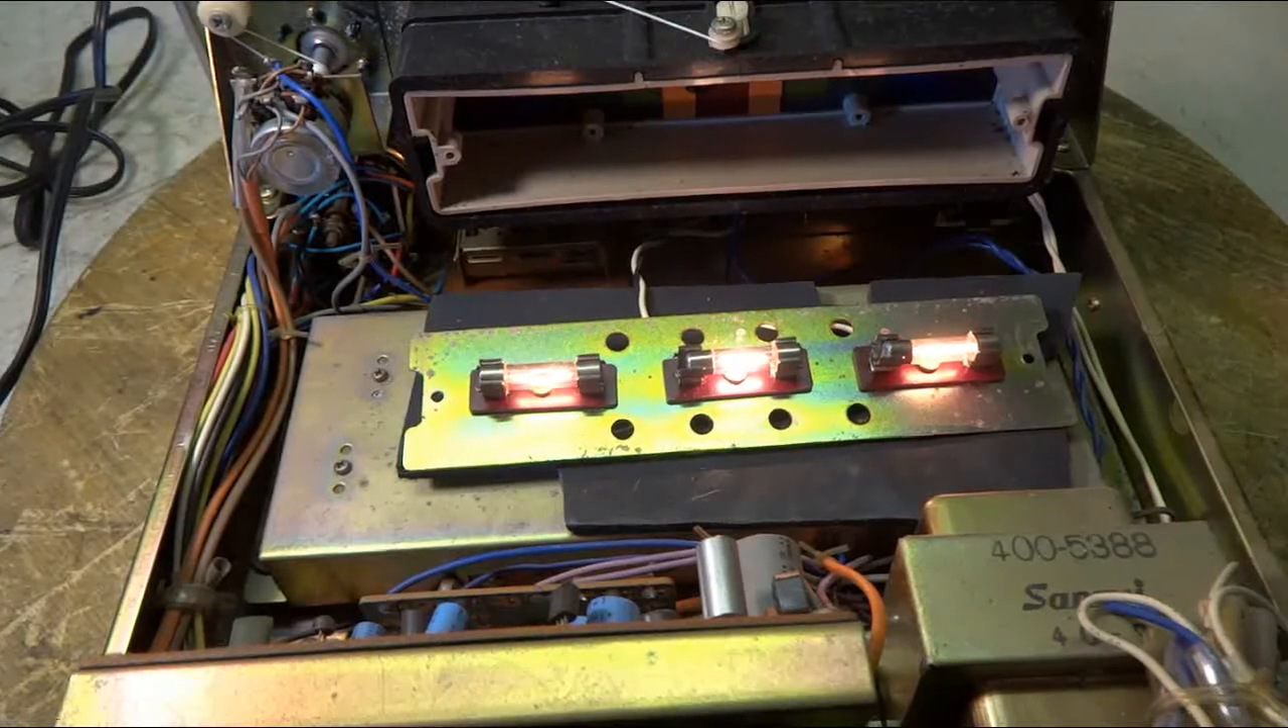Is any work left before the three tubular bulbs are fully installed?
No.